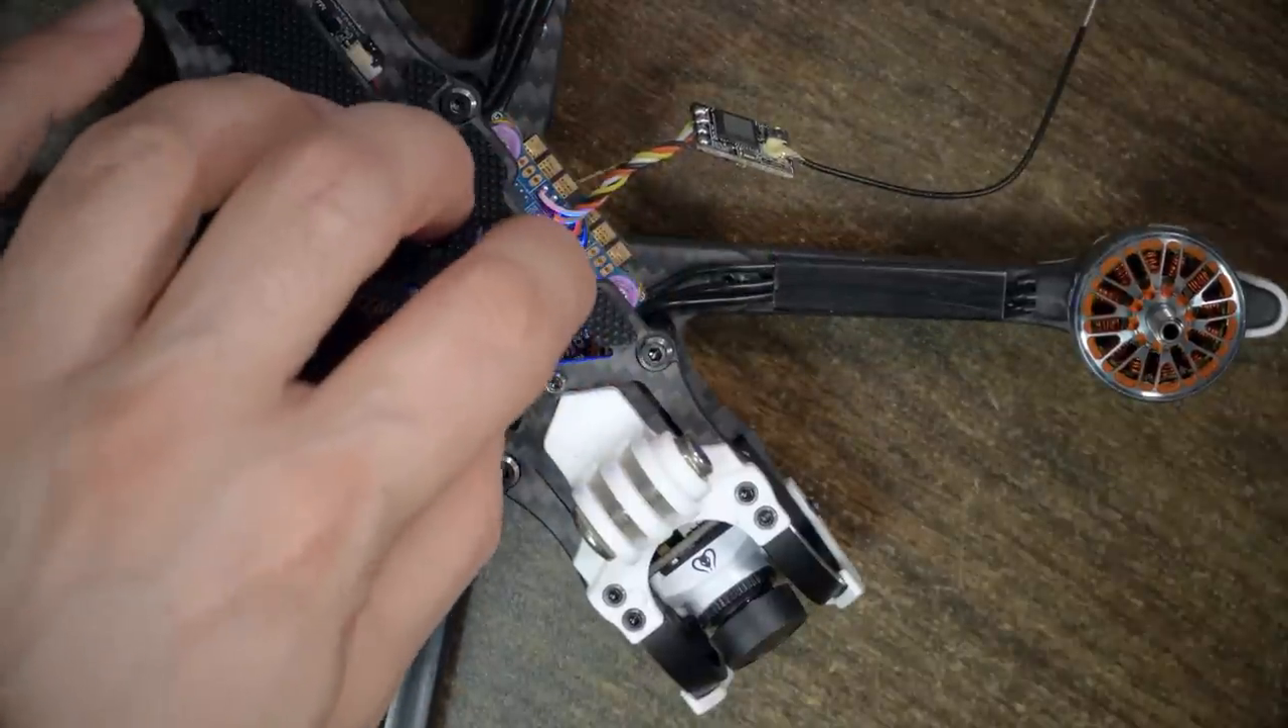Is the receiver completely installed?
No.